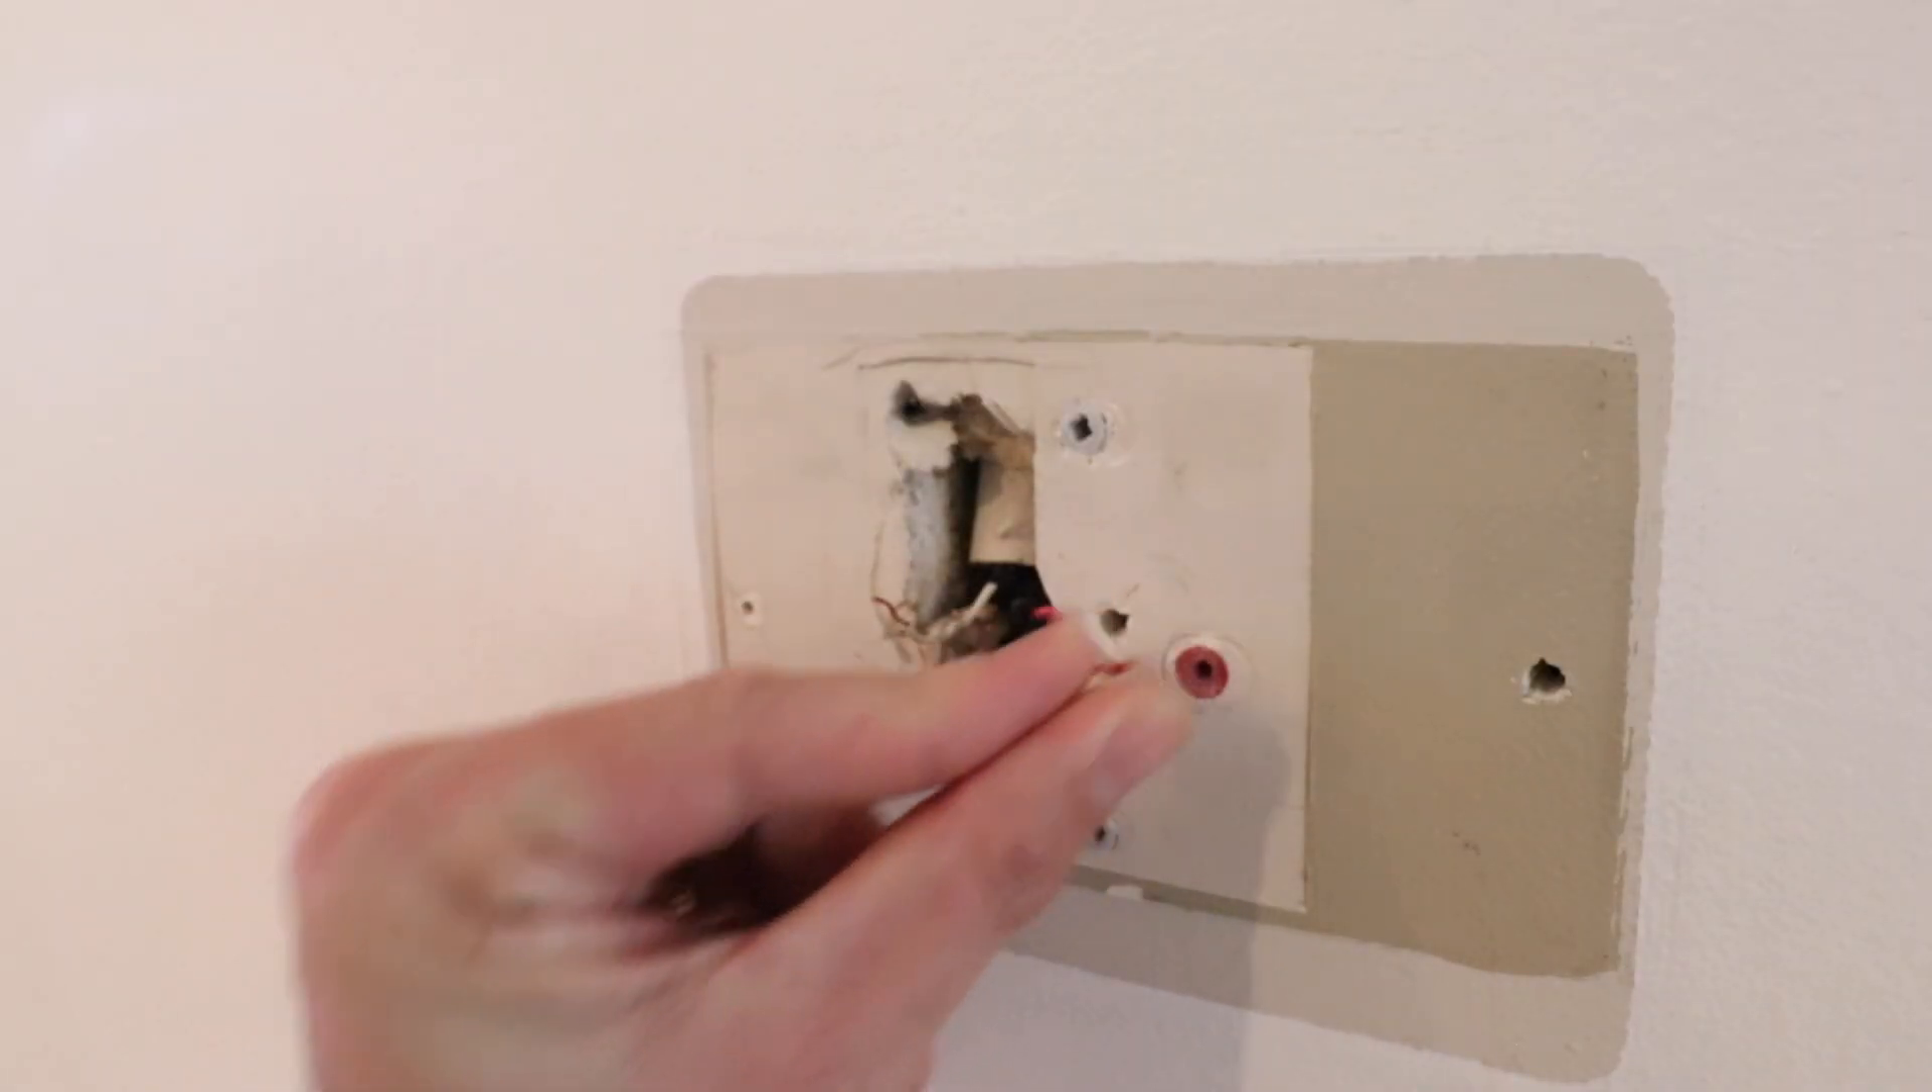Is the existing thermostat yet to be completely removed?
No.